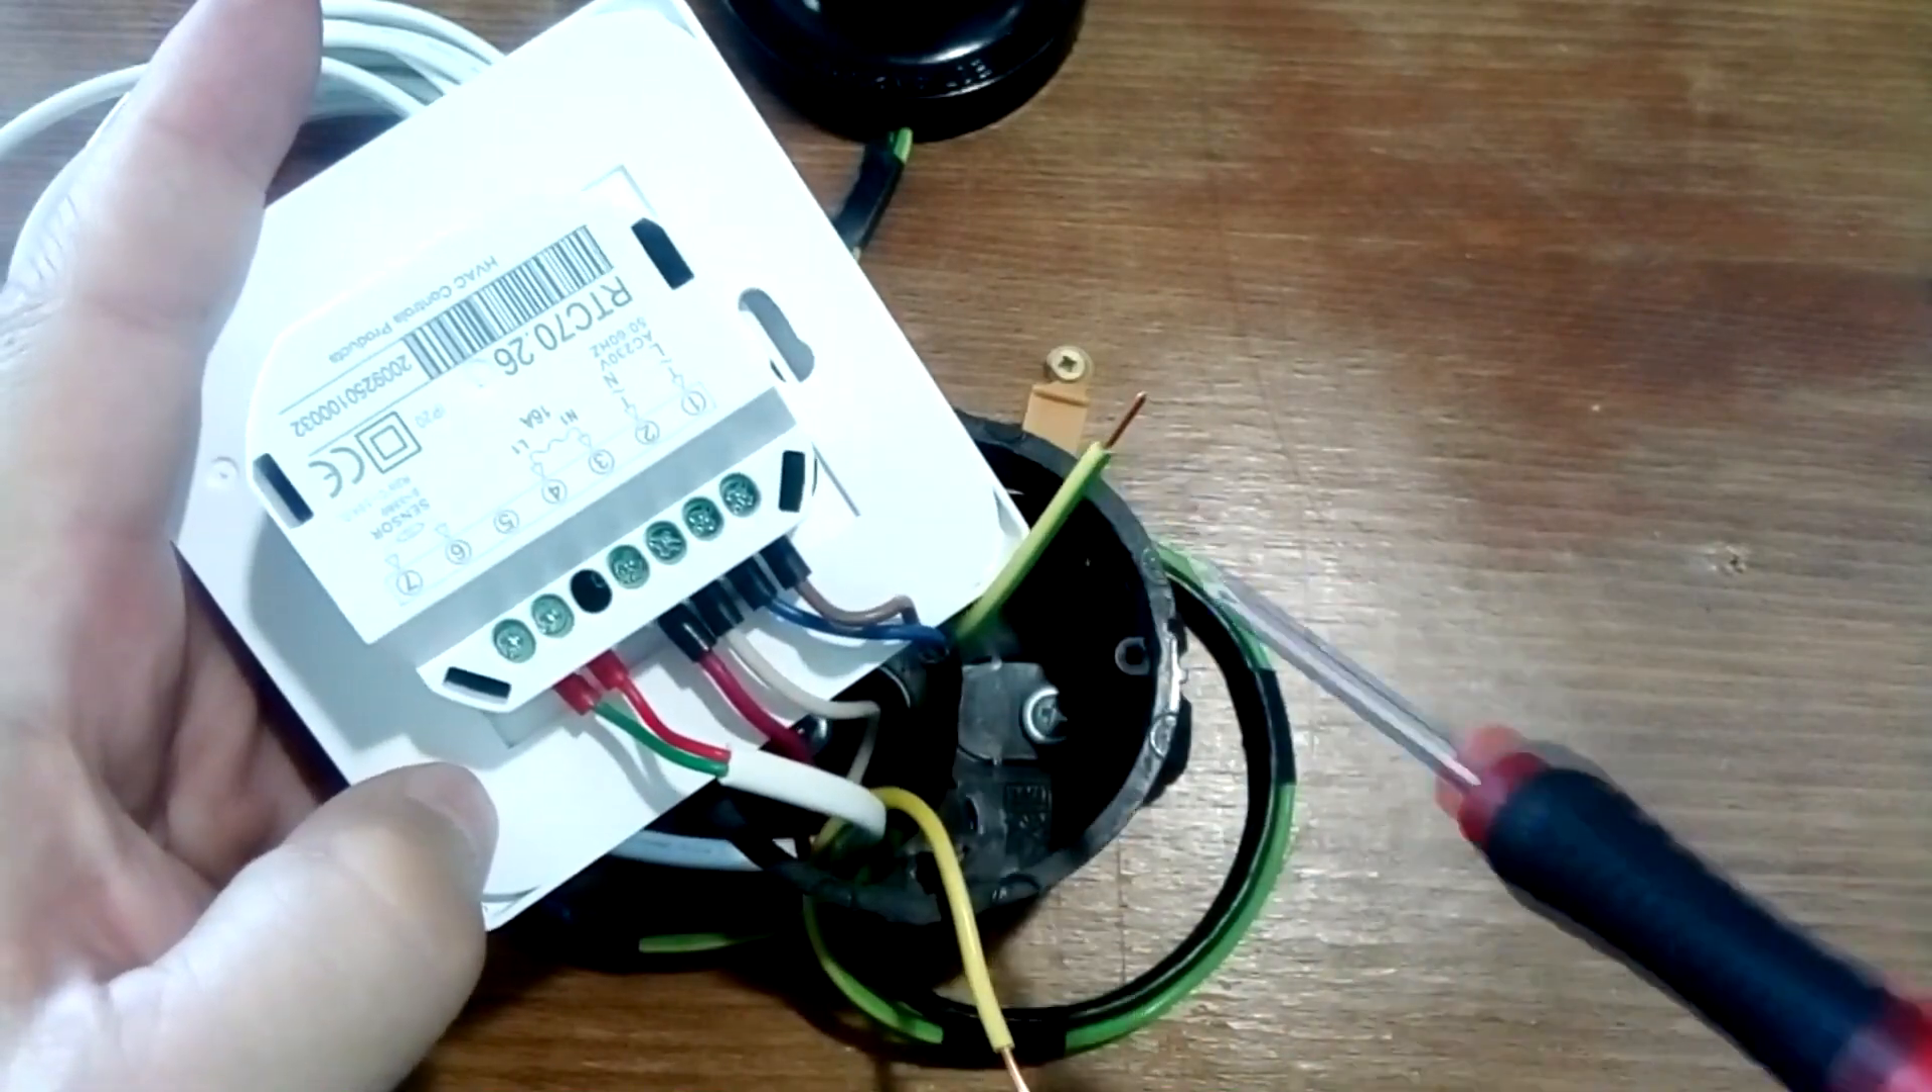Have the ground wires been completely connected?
No.